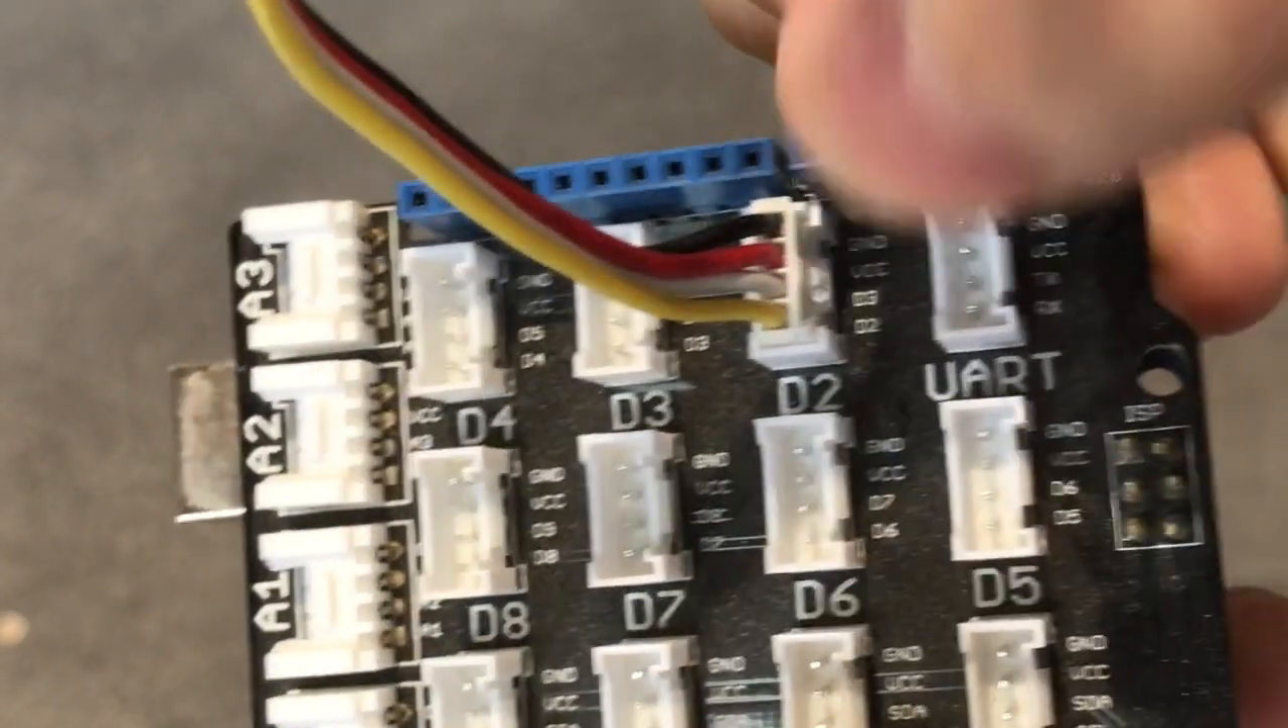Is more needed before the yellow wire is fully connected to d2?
No.